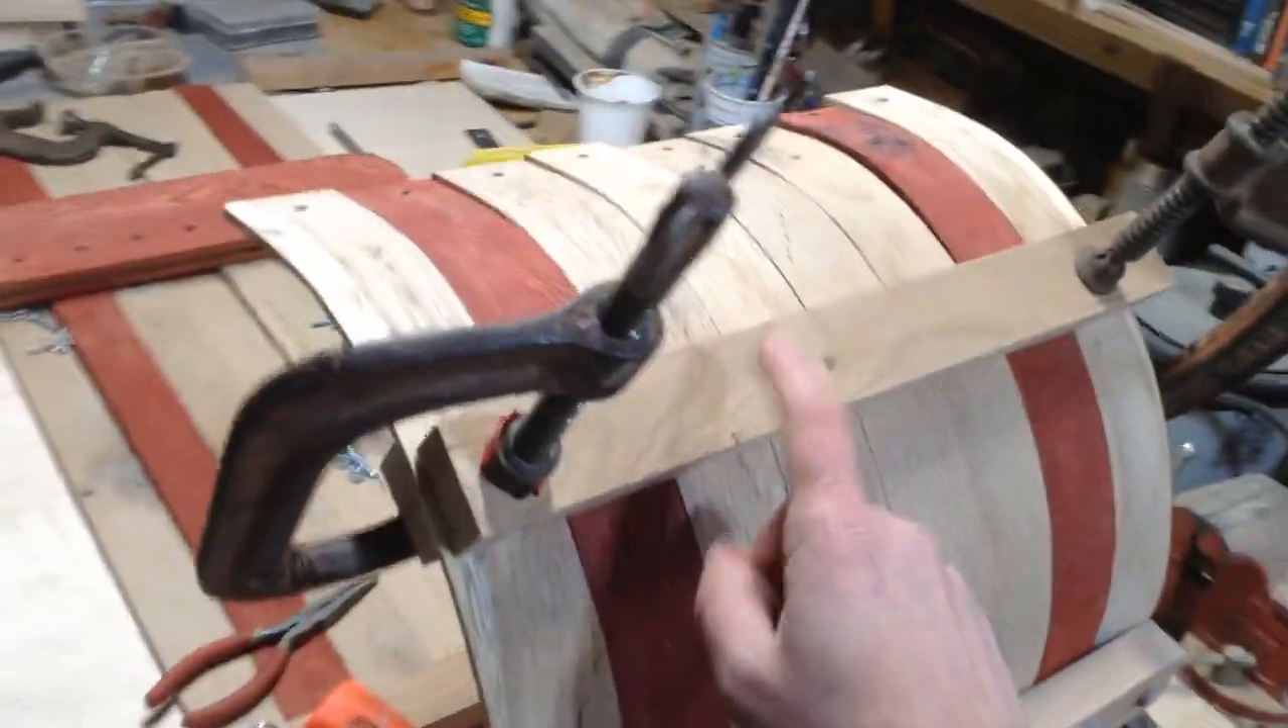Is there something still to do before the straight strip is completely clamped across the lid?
No.